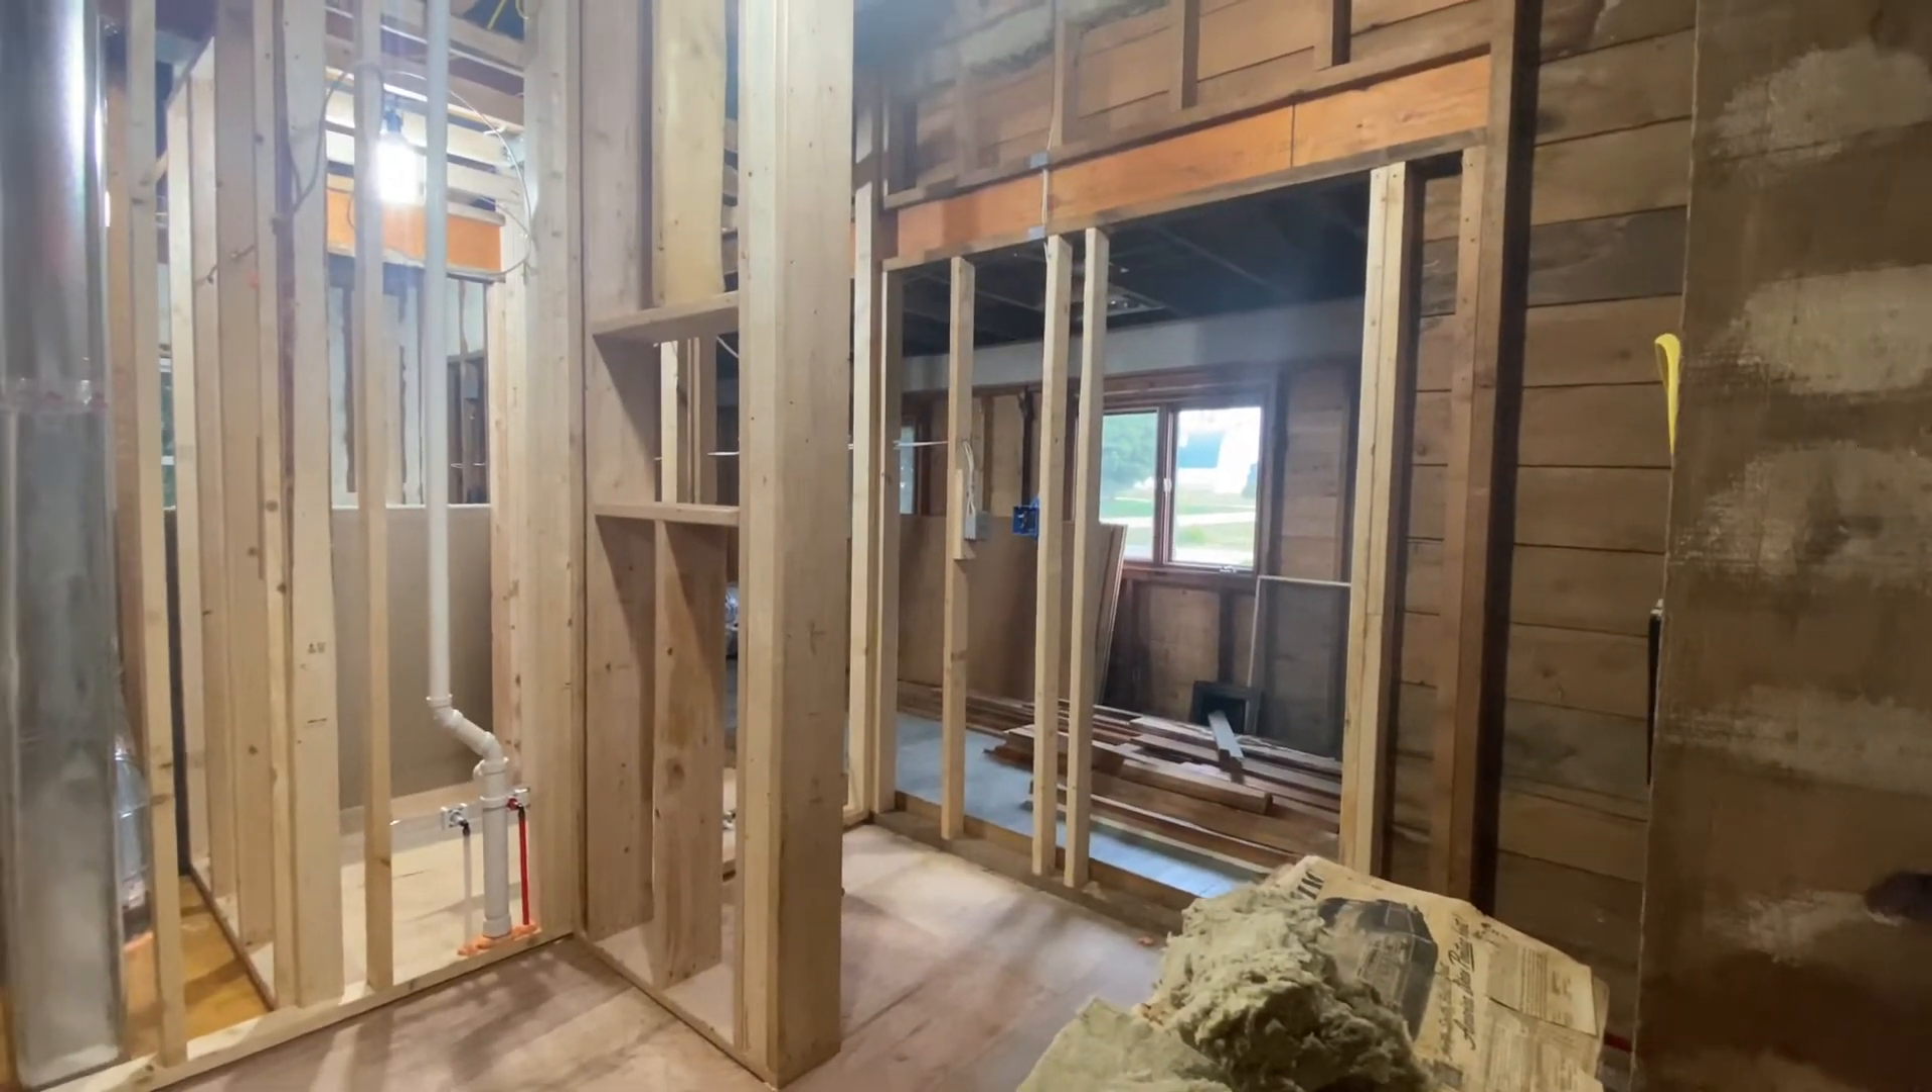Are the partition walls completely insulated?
No.